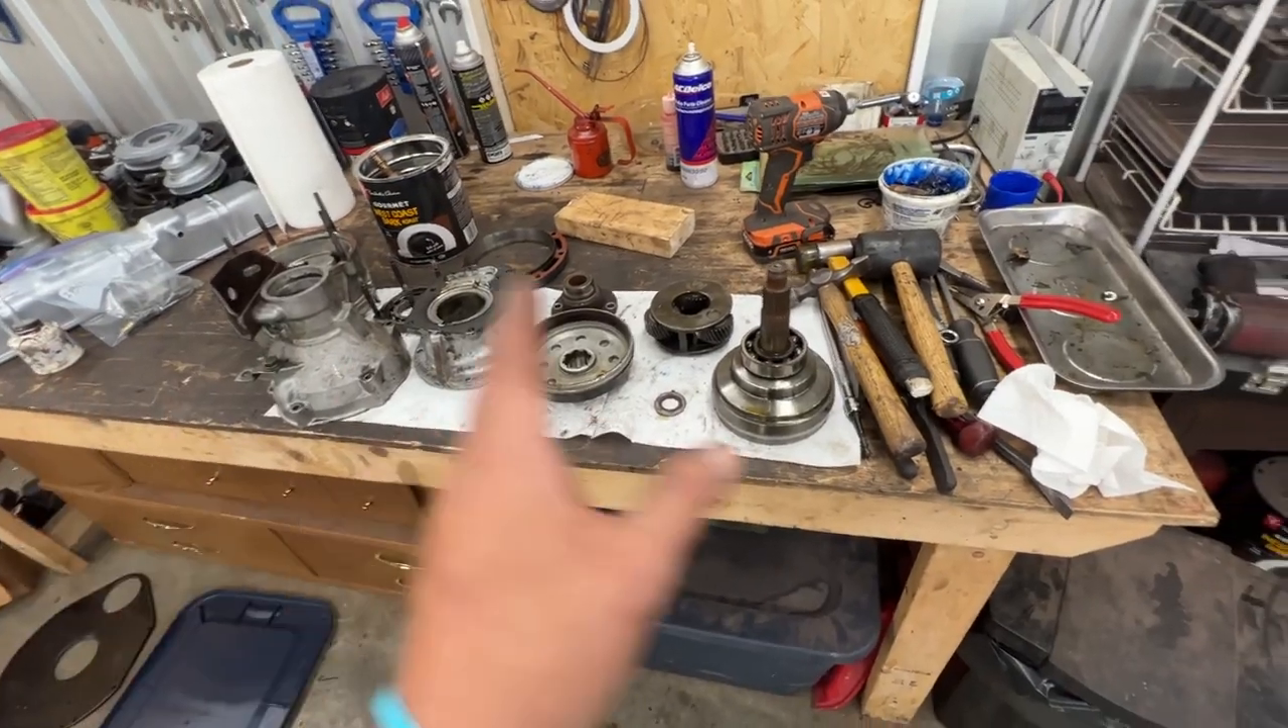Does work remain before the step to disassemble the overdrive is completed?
No.